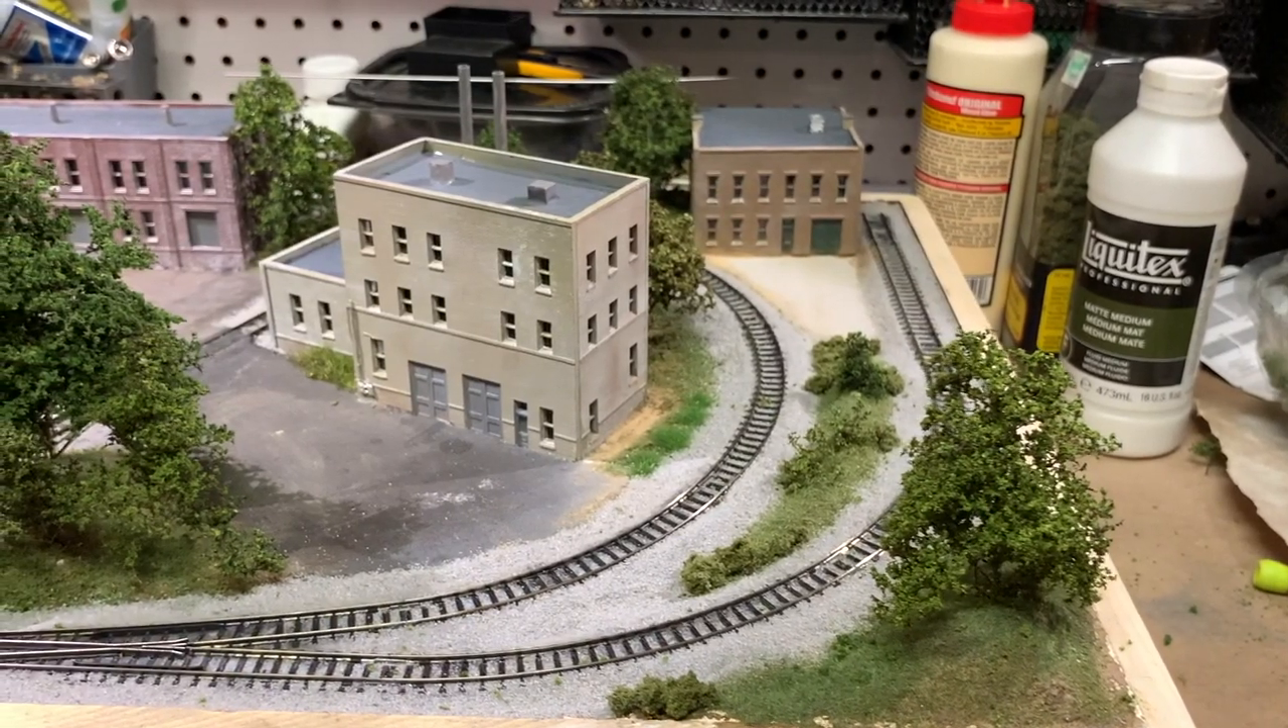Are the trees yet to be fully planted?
No.